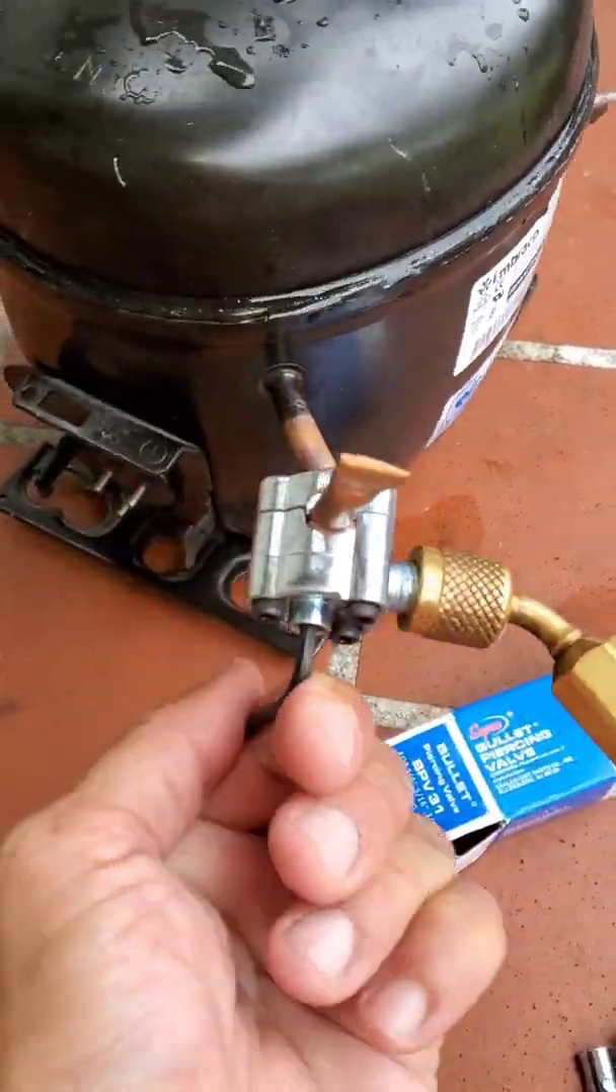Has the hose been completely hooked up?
Yes.